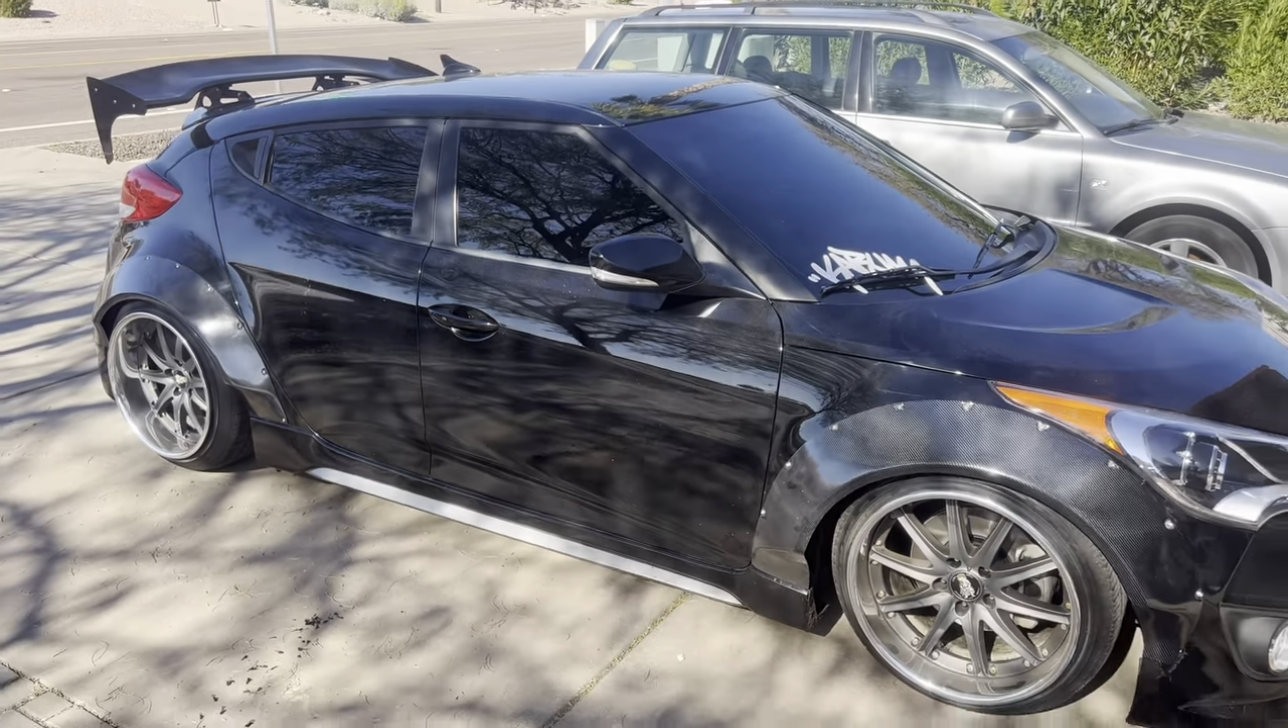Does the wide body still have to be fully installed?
No.